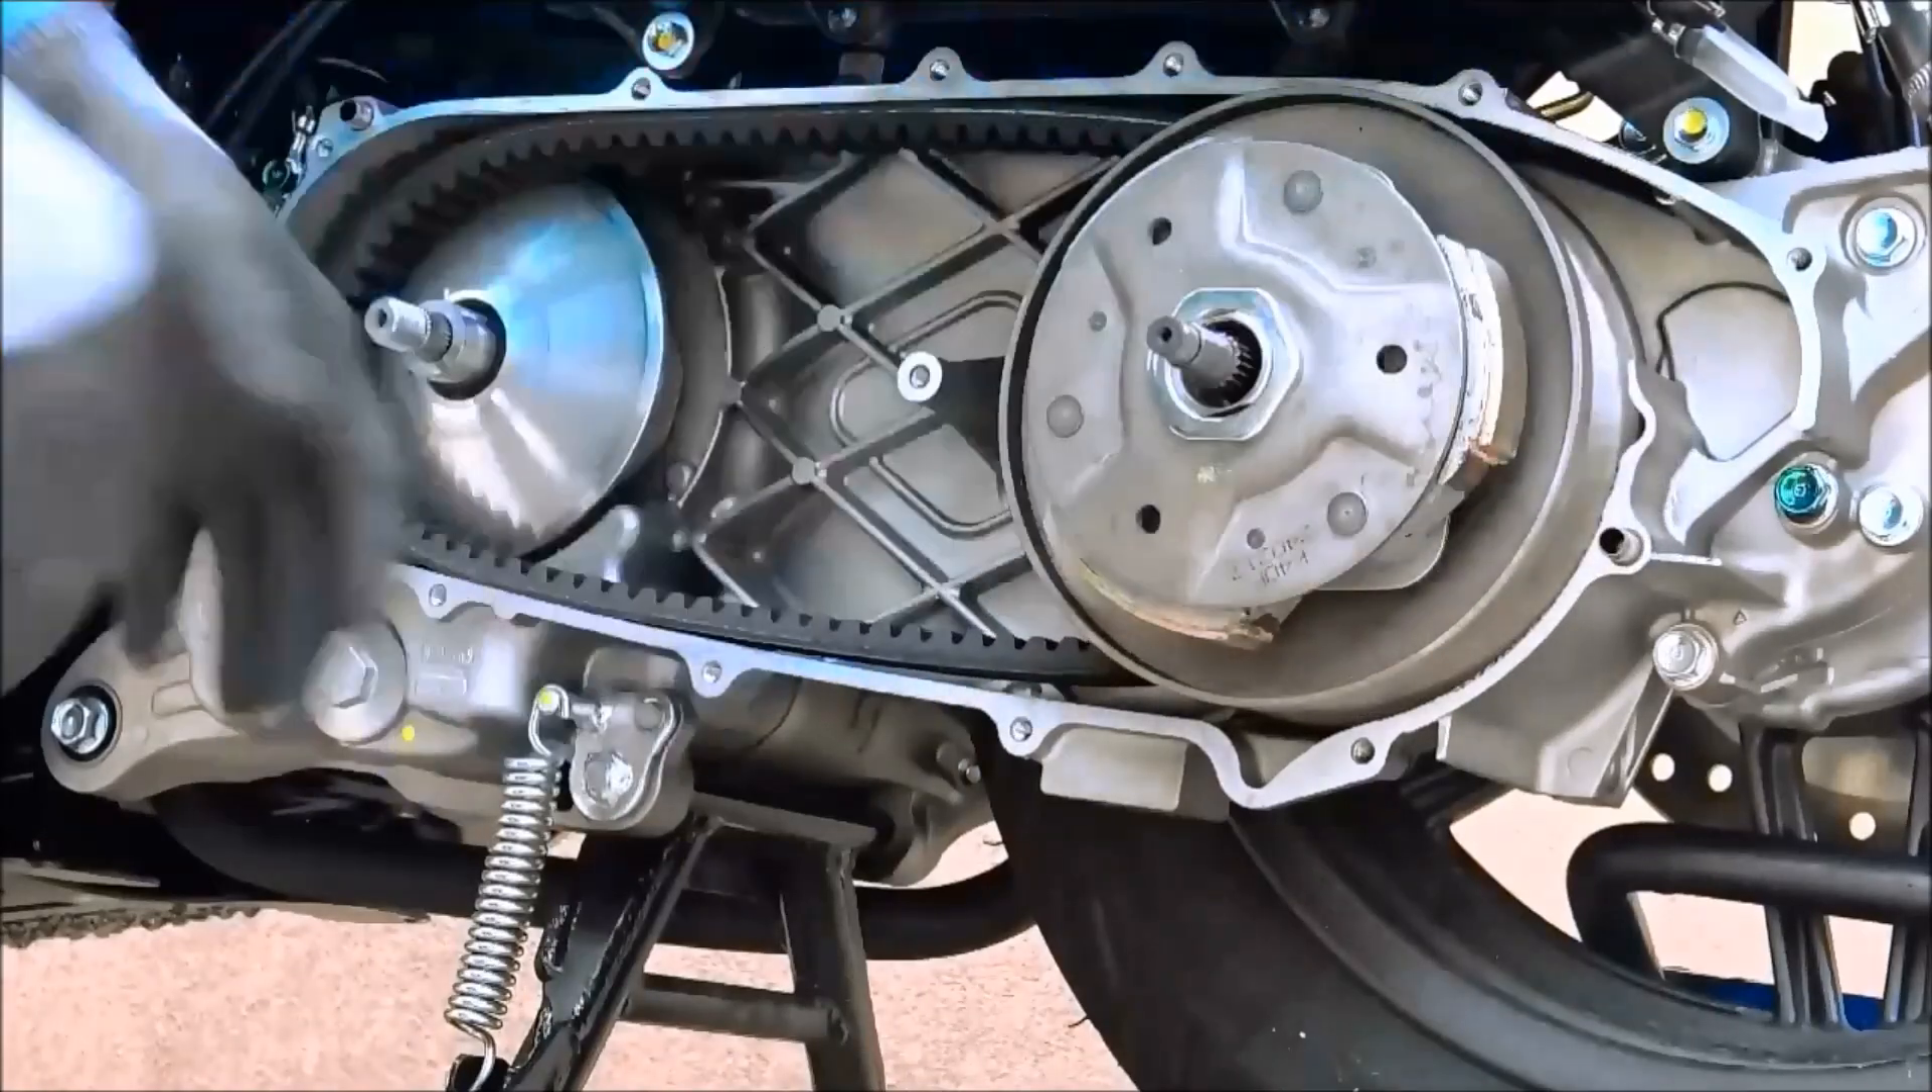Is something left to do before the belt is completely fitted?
No.